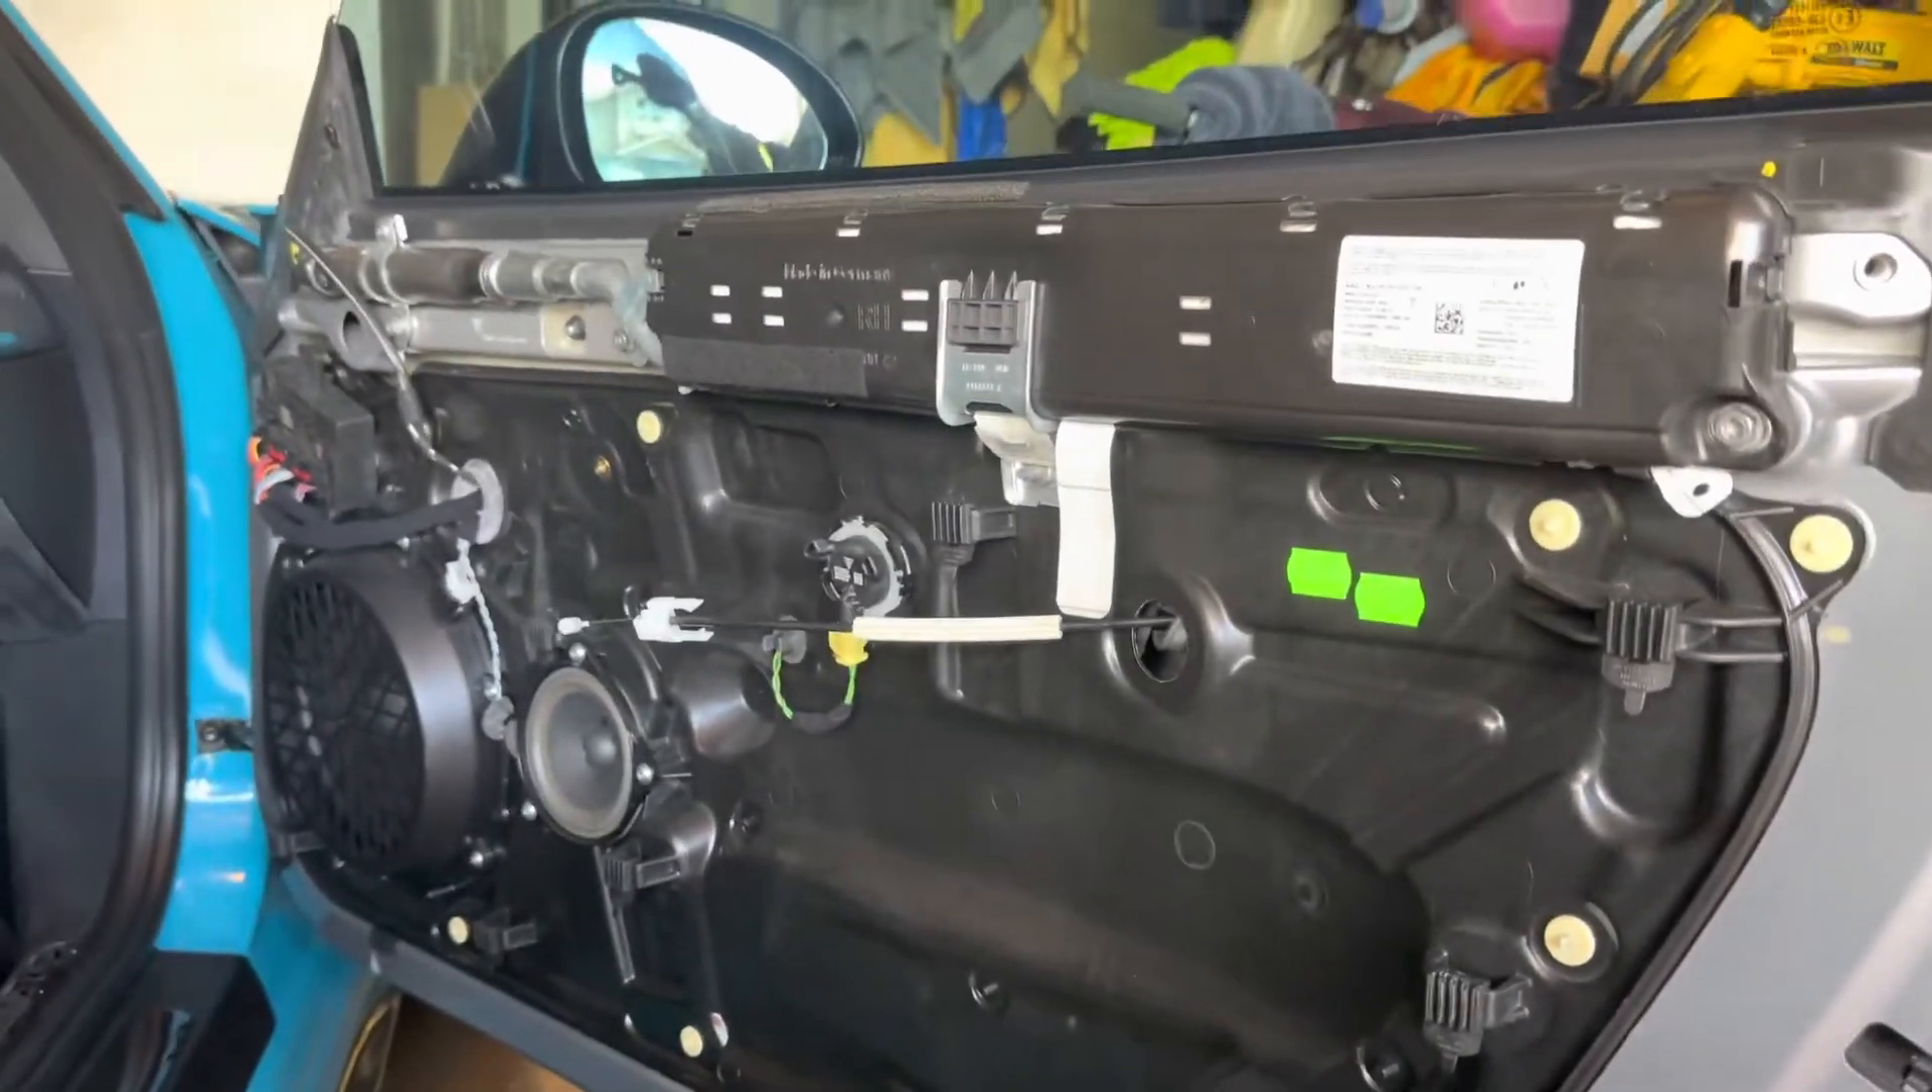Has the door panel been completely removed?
Yes.